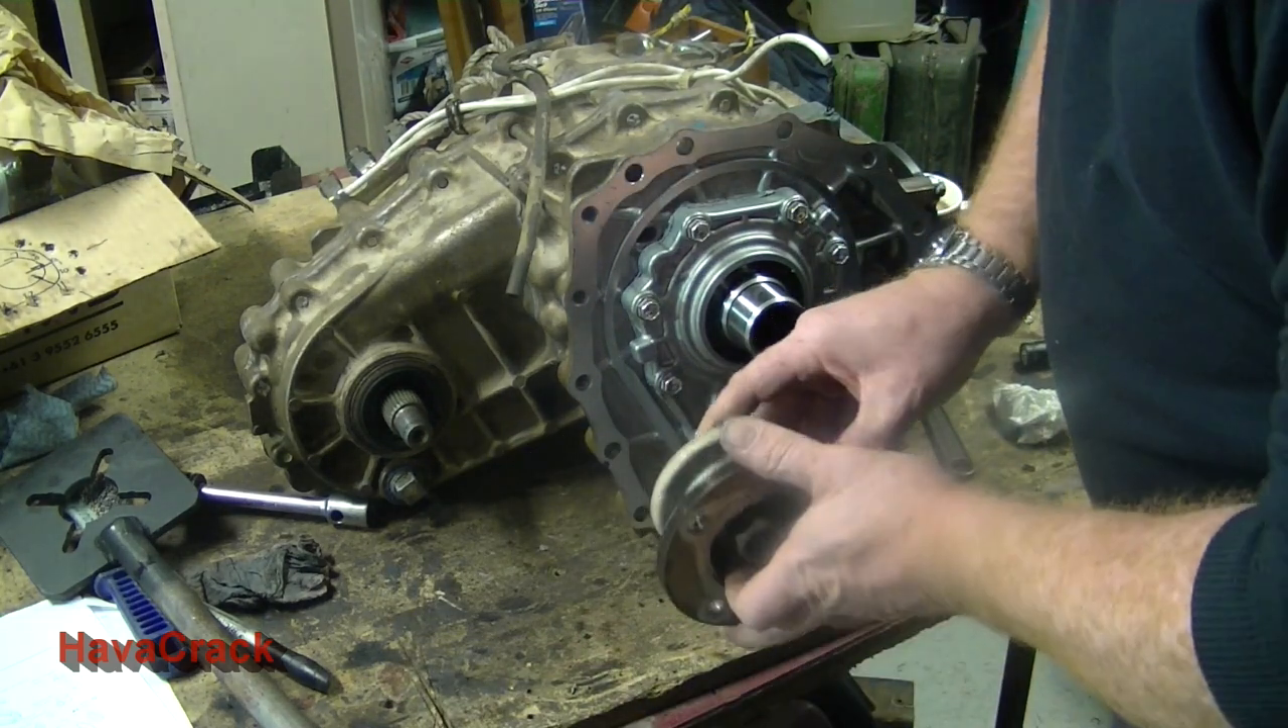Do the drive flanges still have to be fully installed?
Yes.